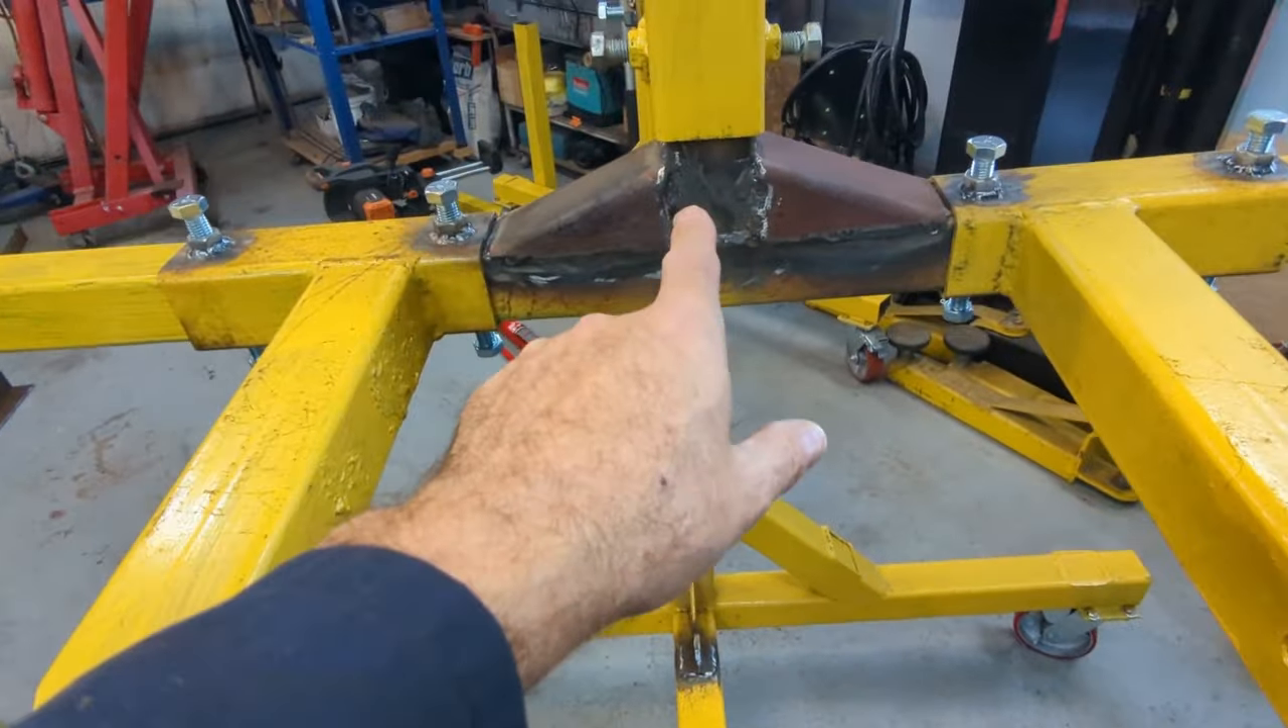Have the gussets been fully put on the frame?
Yes.